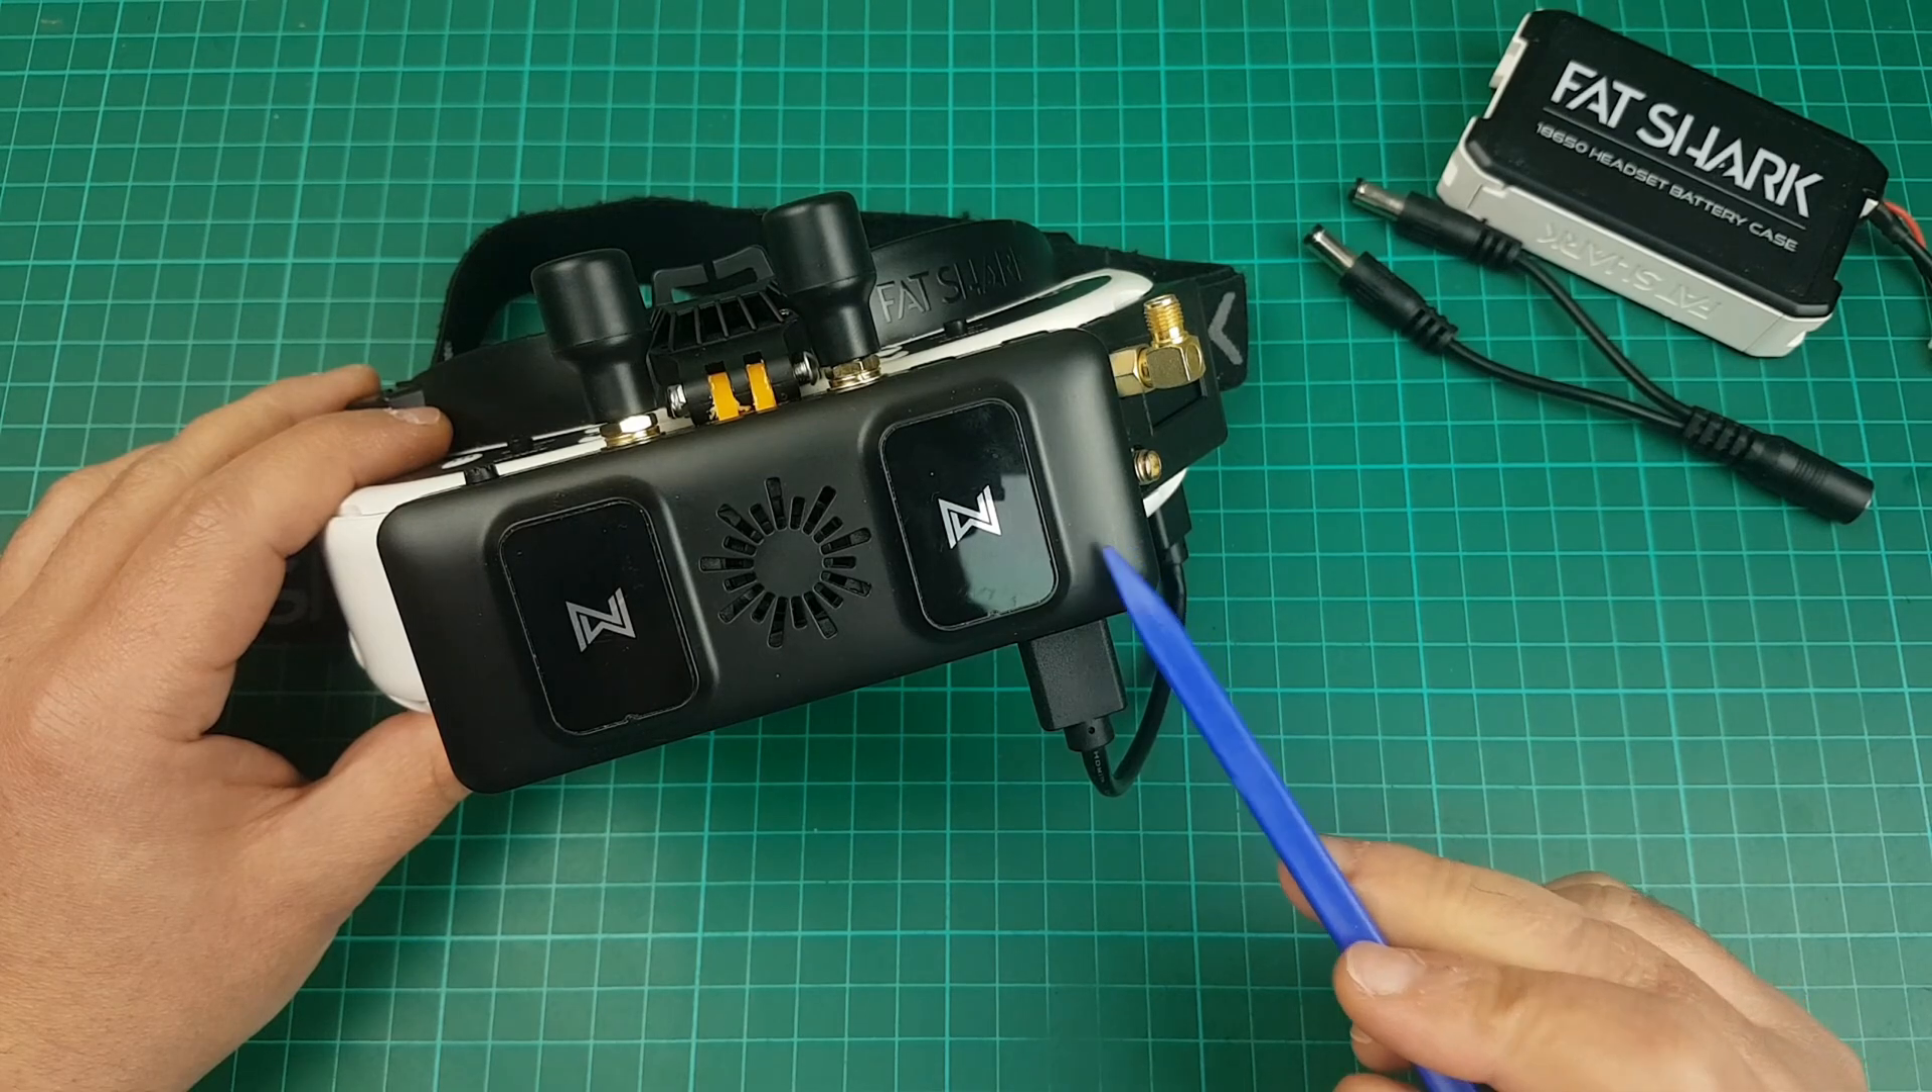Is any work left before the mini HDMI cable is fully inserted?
No.